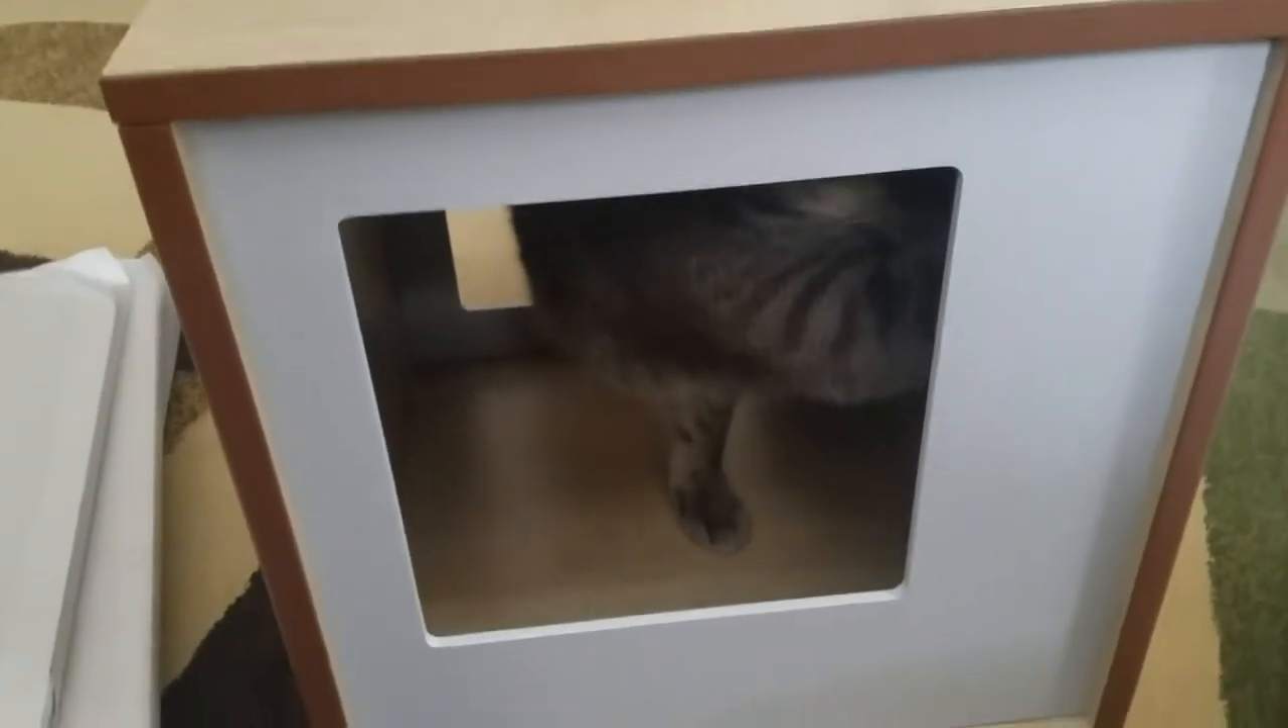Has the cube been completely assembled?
Yes.